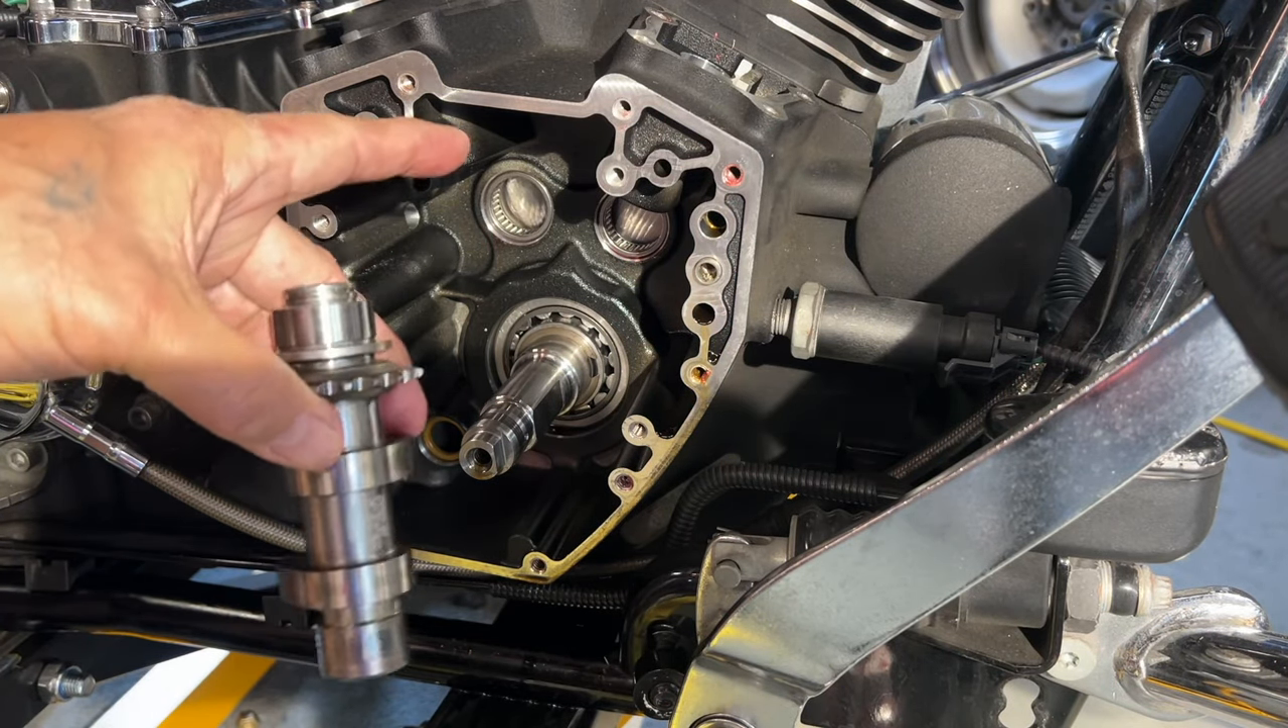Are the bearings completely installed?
Yes.